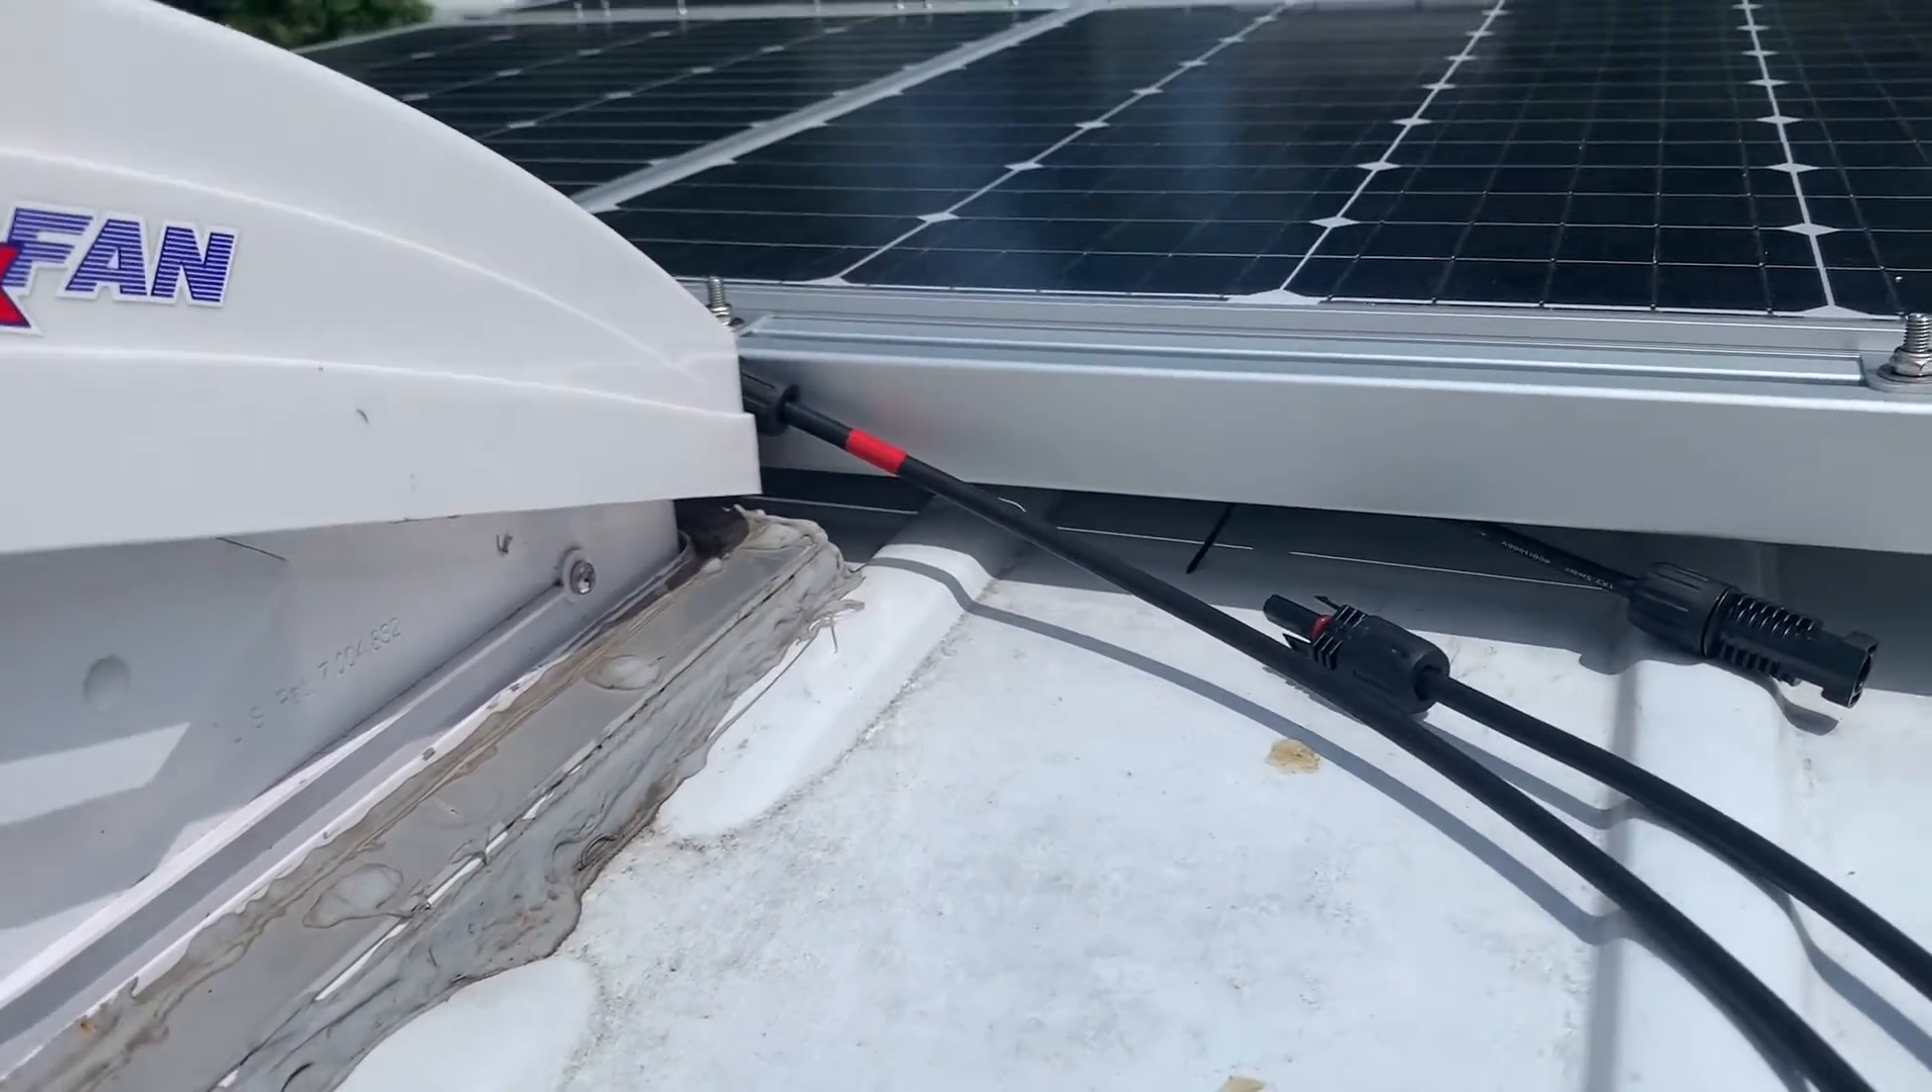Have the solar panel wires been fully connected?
No.